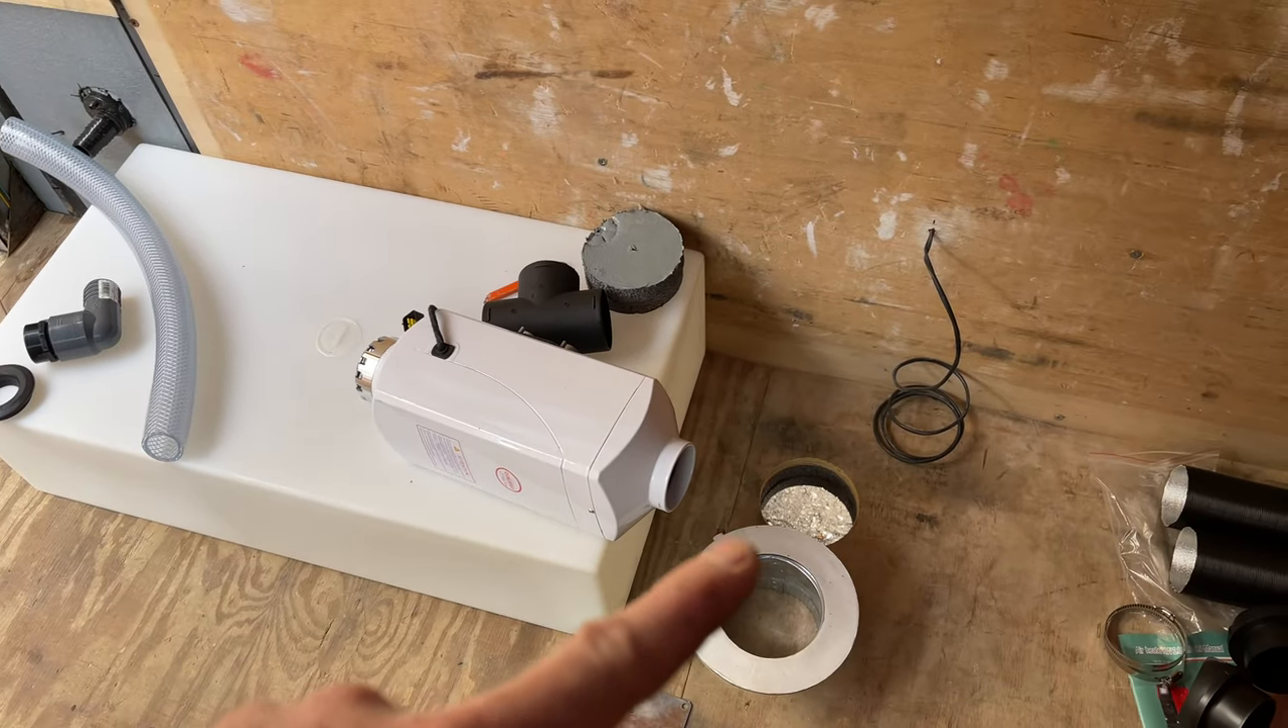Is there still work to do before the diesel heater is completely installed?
Yes.